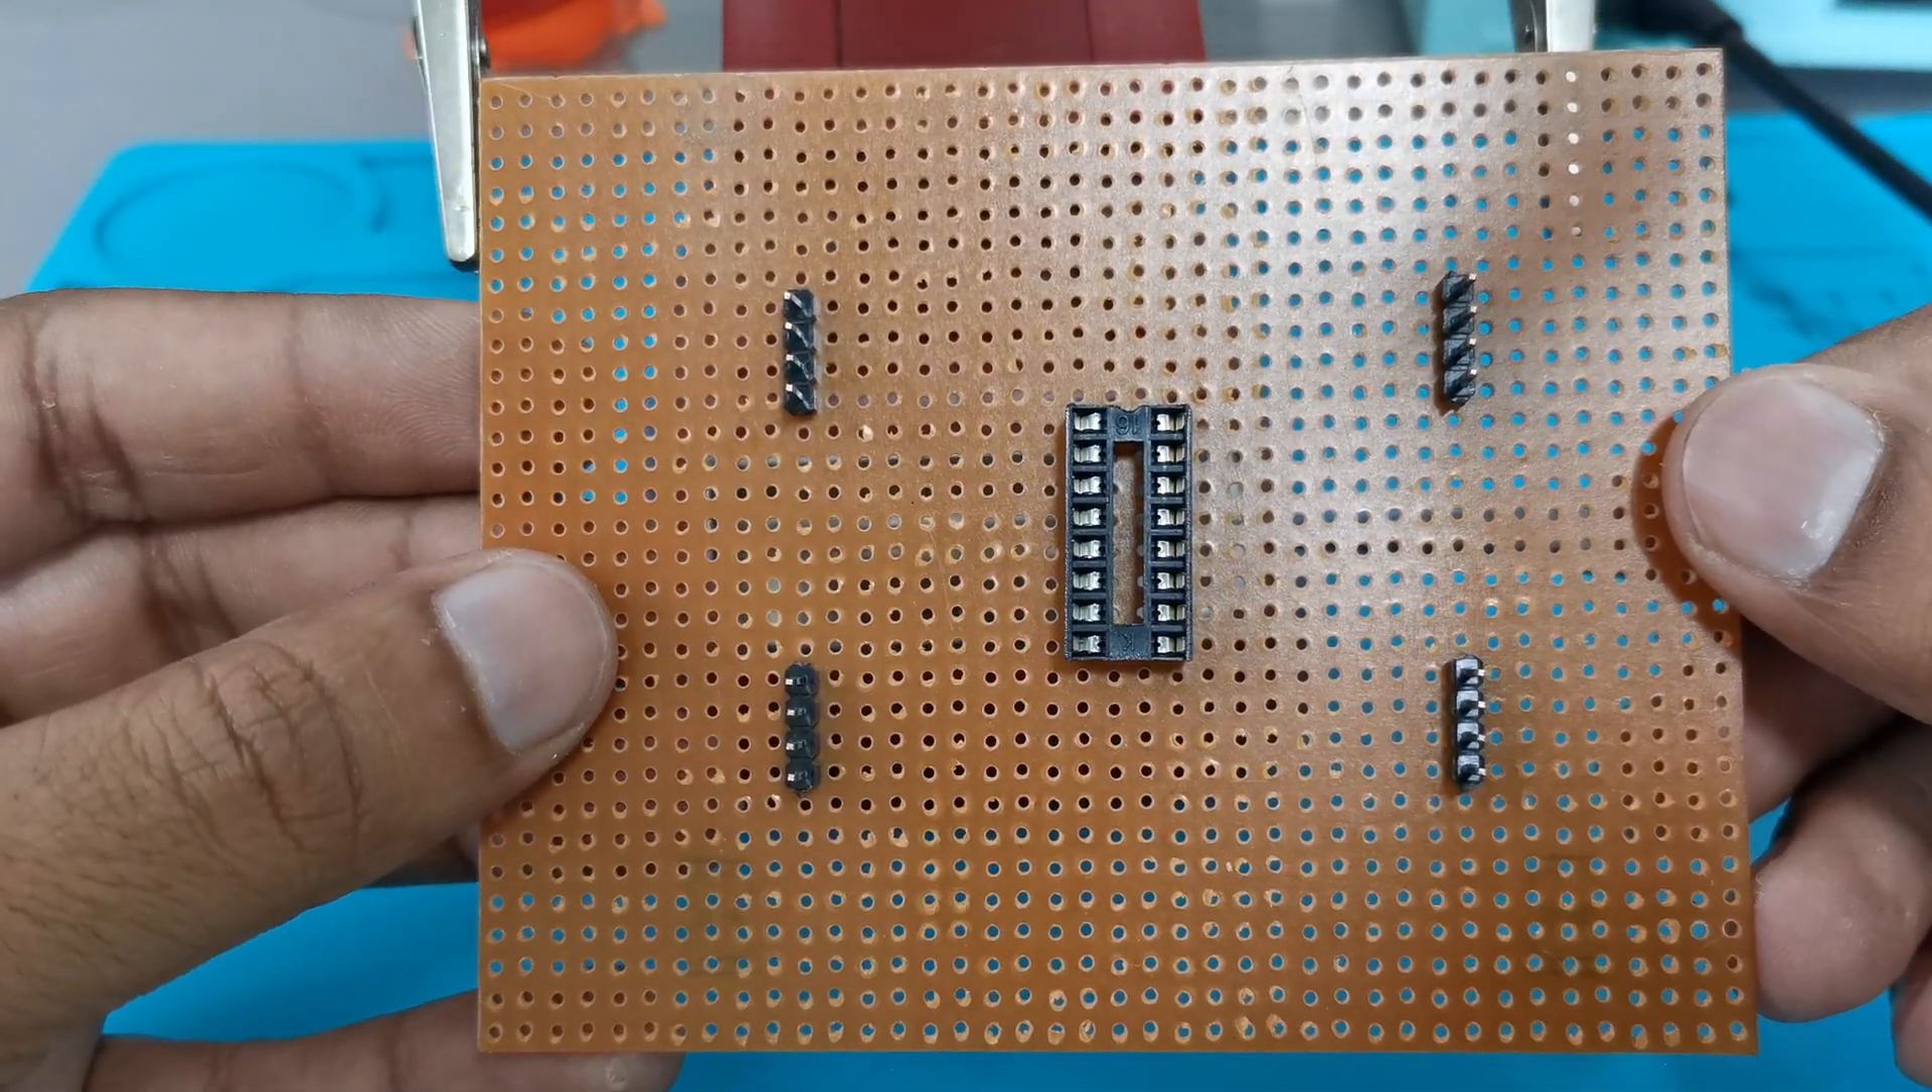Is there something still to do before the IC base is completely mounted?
No.